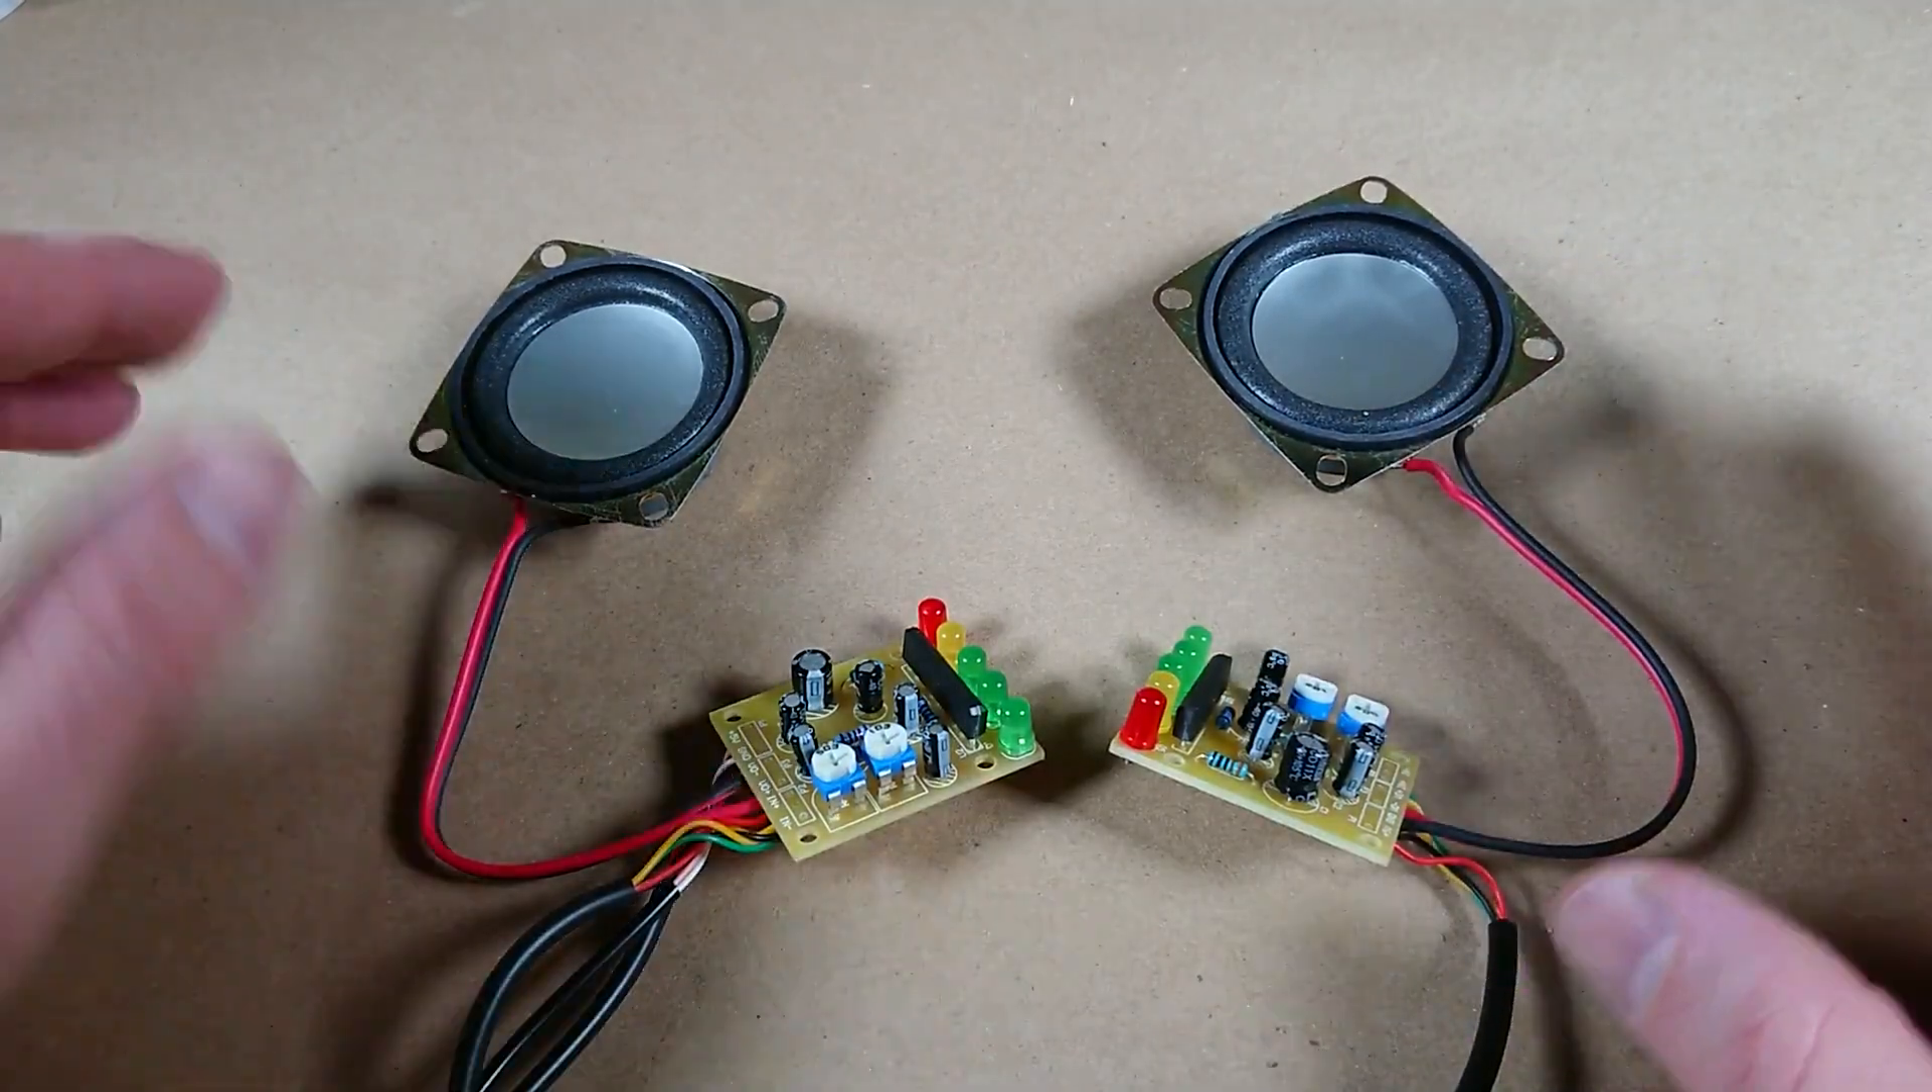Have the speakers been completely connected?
Yes.